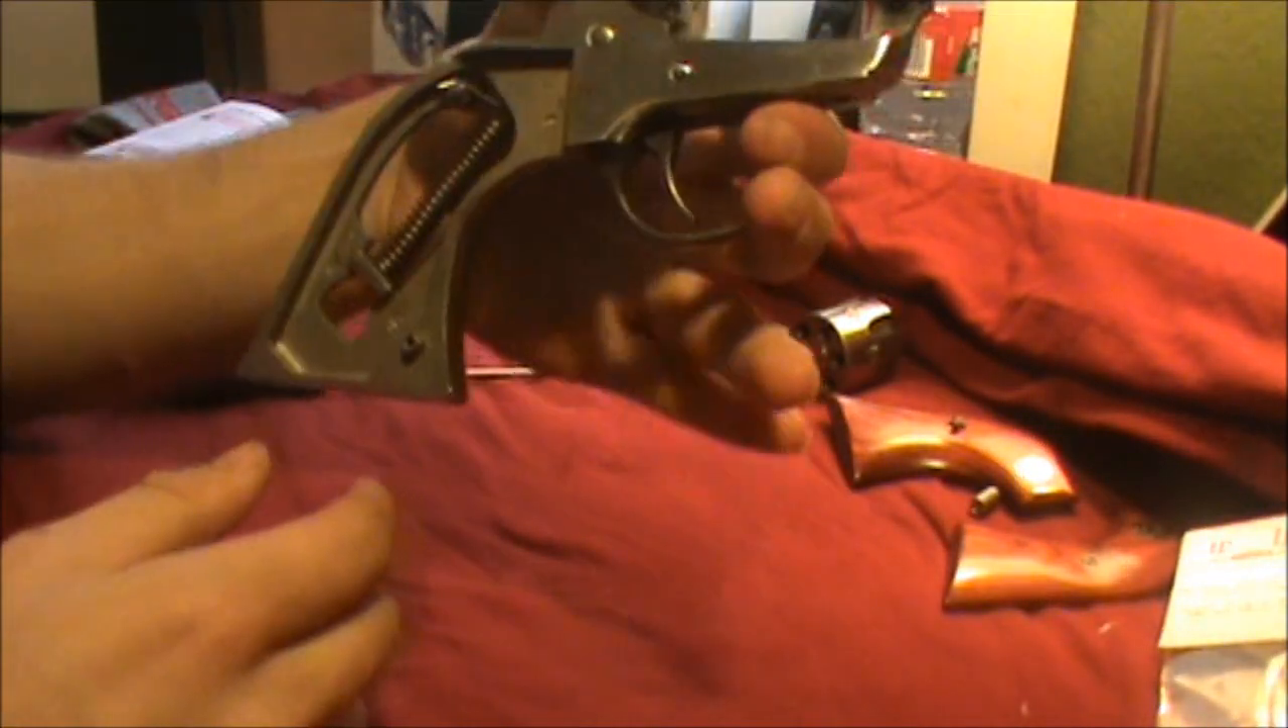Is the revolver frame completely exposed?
Yes.